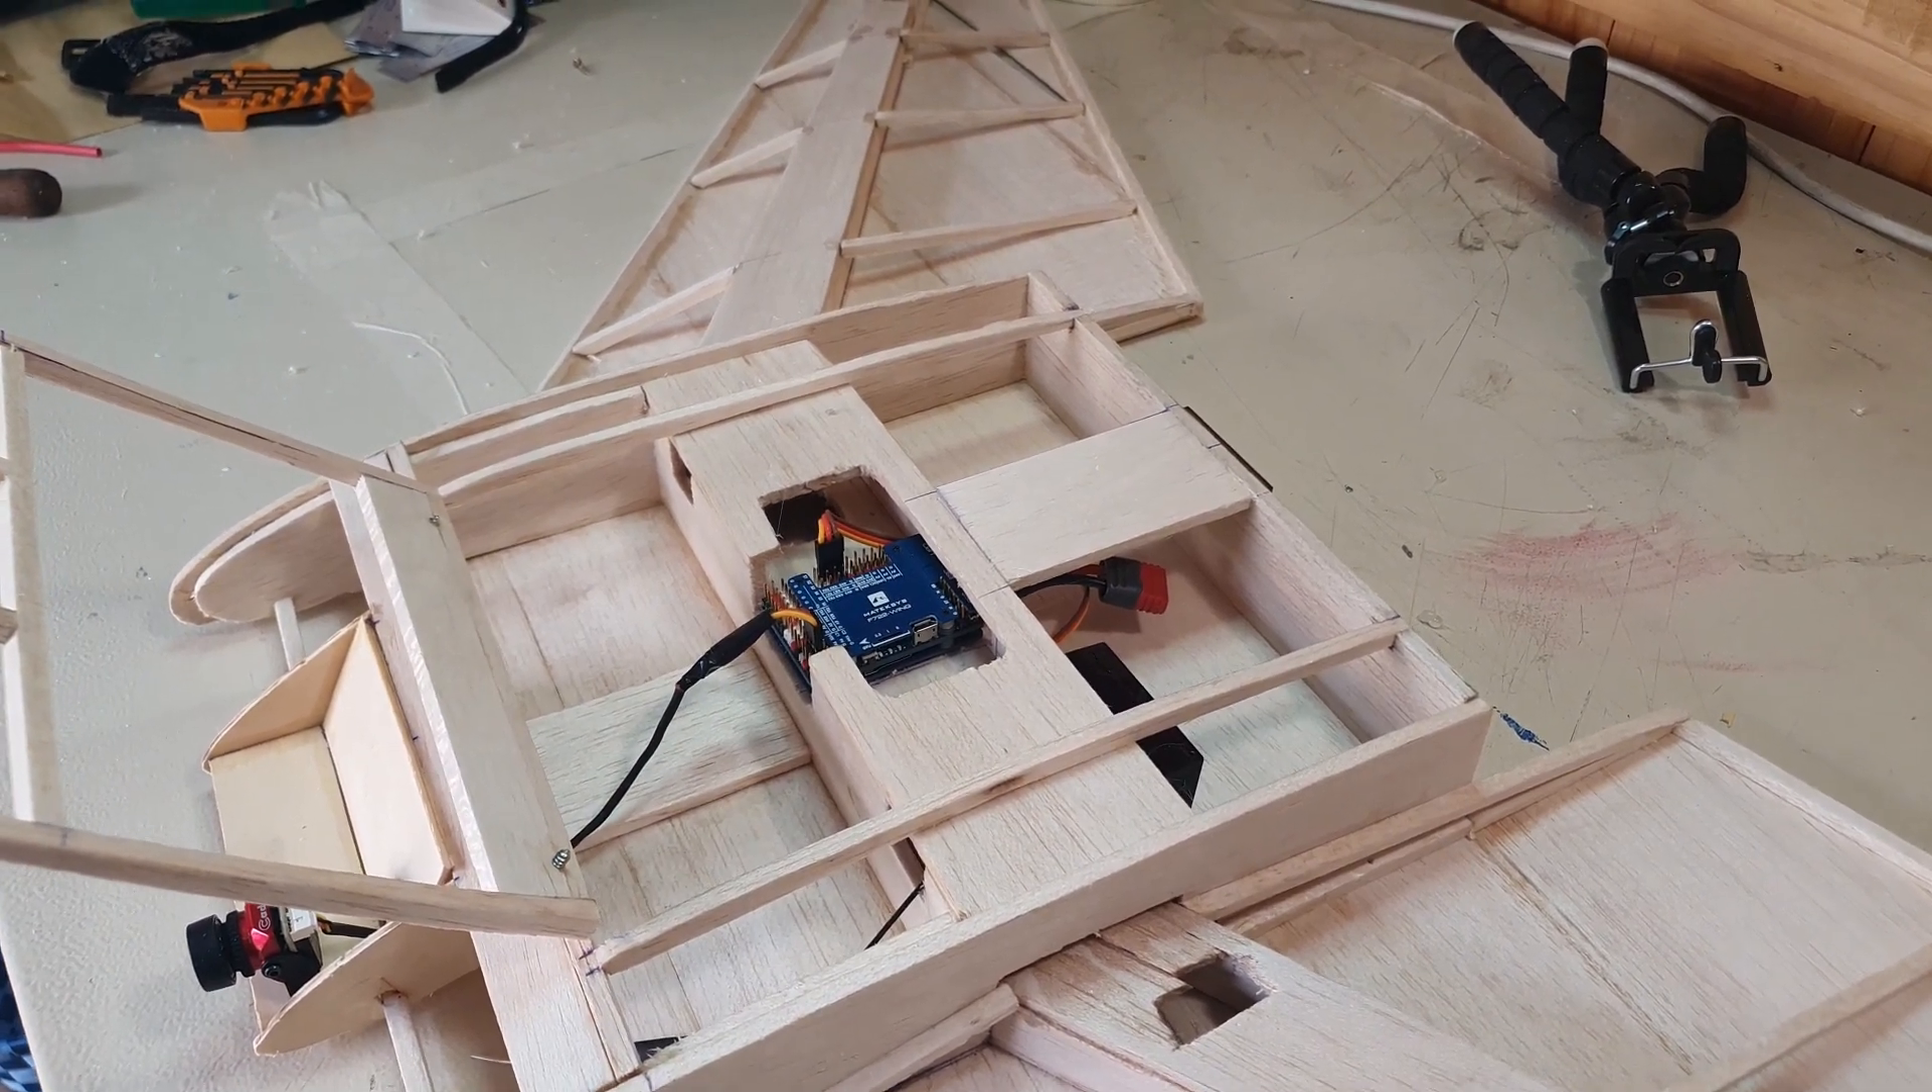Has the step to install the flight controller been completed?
Yes.